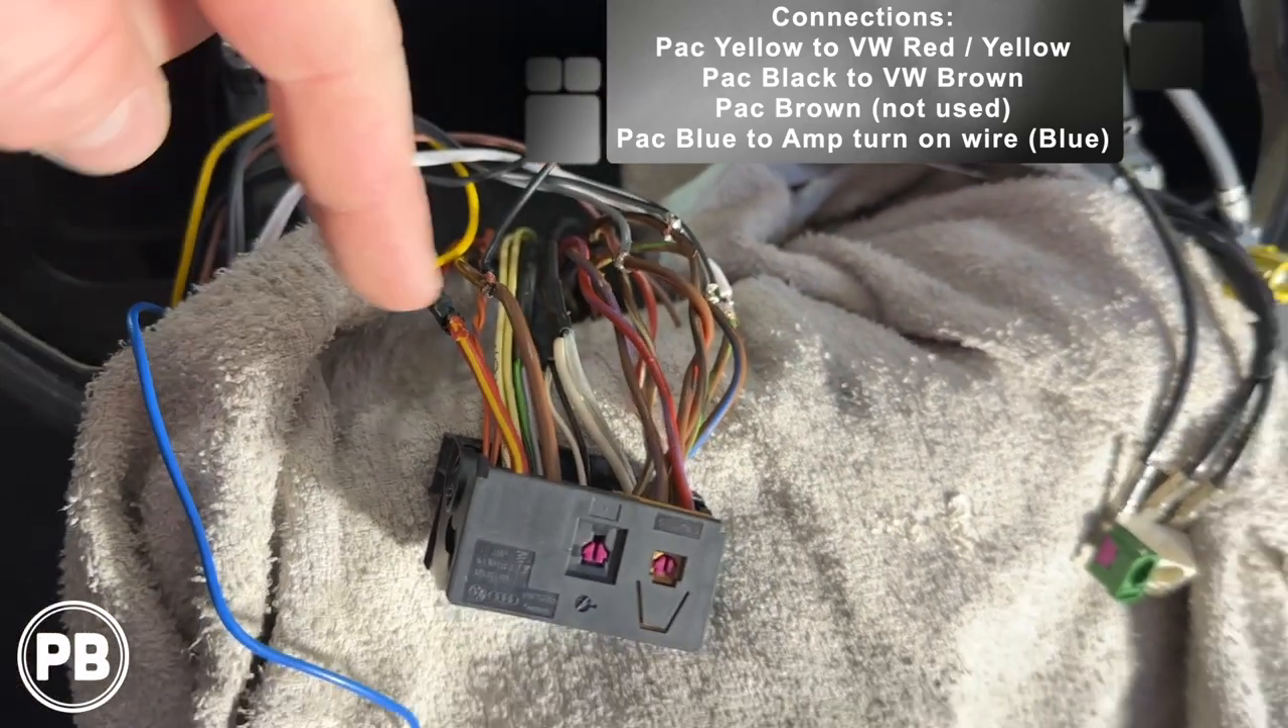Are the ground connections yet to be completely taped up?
Yes.